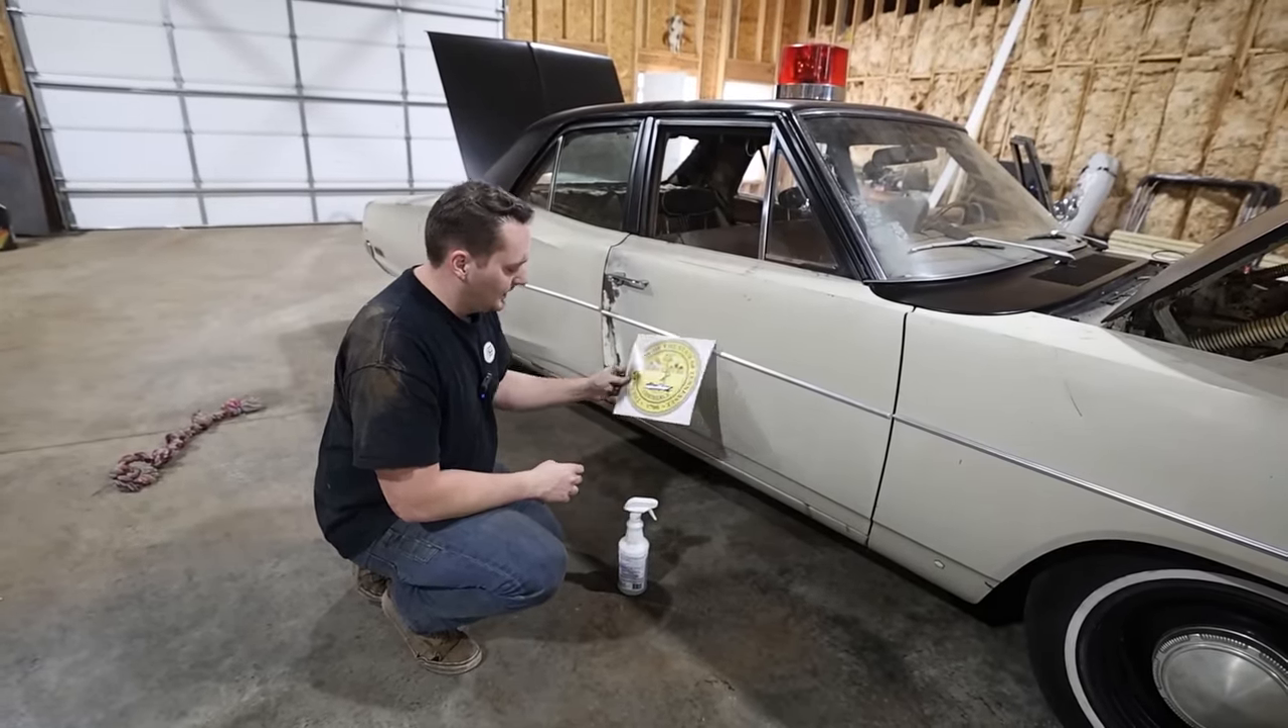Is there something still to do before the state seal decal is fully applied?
Yes.